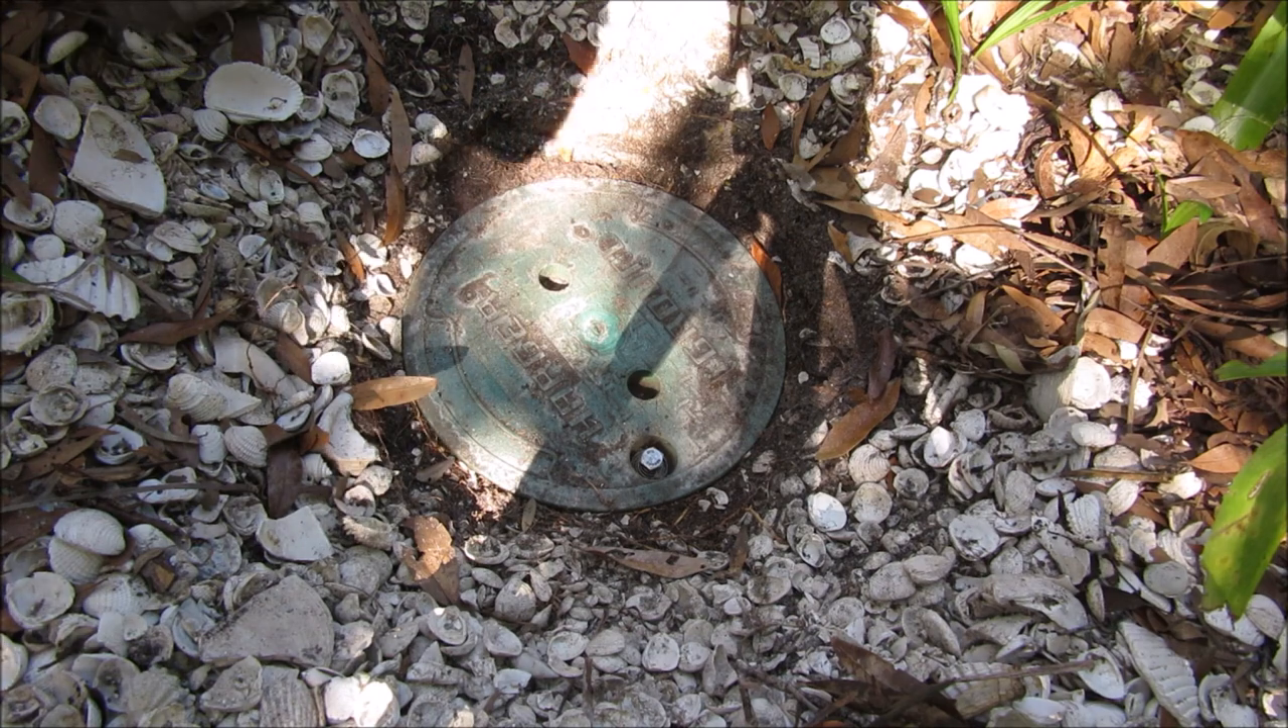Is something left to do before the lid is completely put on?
No.